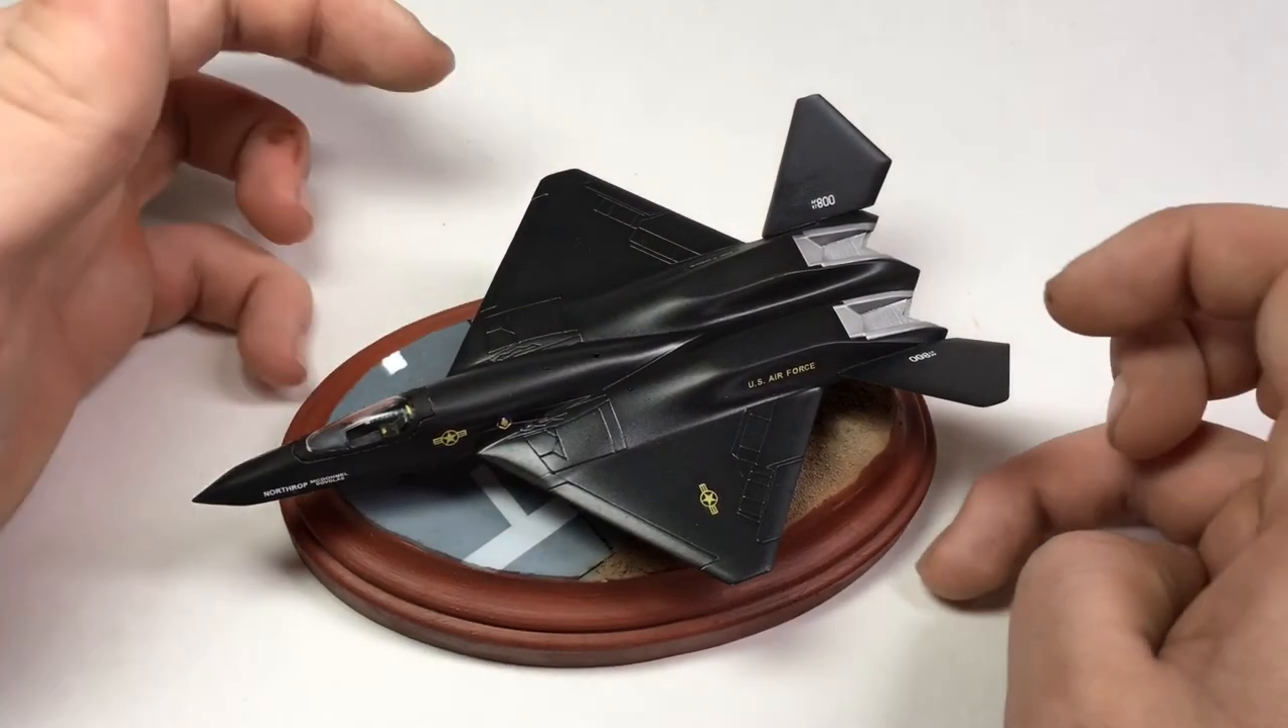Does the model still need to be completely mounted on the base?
No.